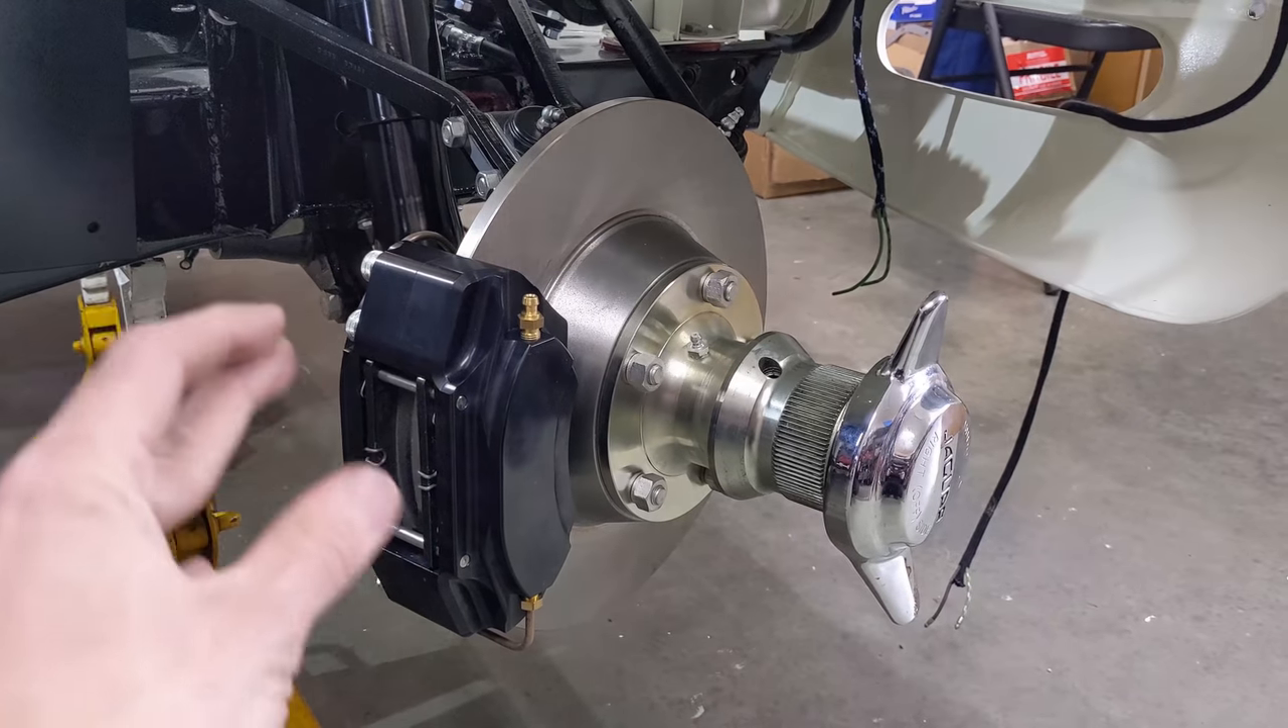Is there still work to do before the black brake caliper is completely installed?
No.